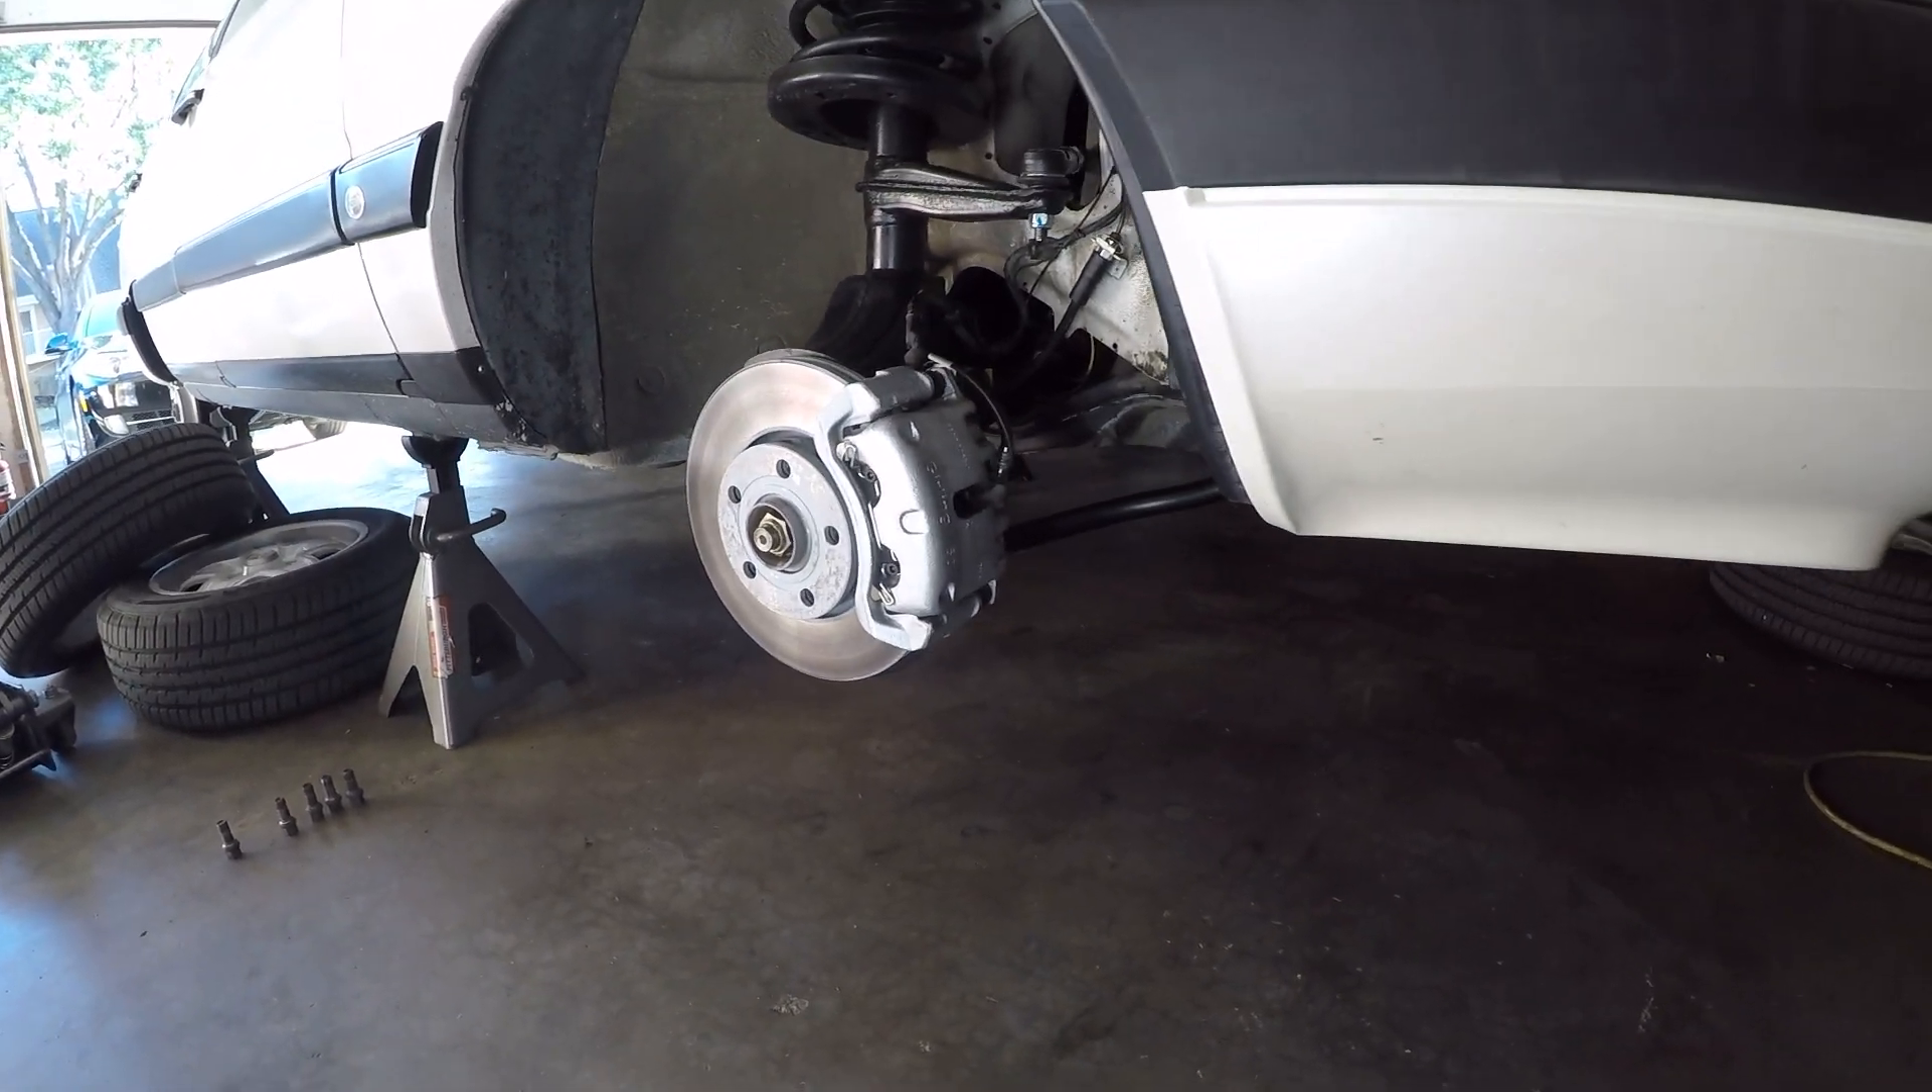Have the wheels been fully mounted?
No.